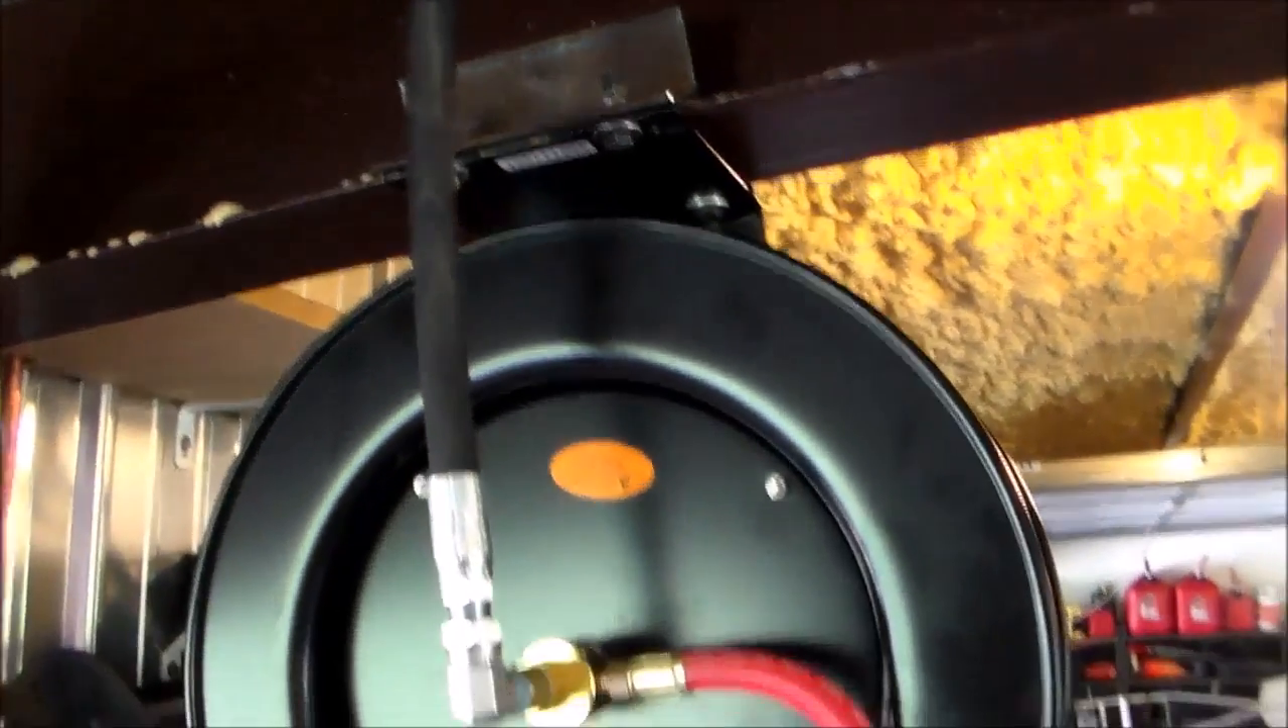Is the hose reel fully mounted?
Yes.